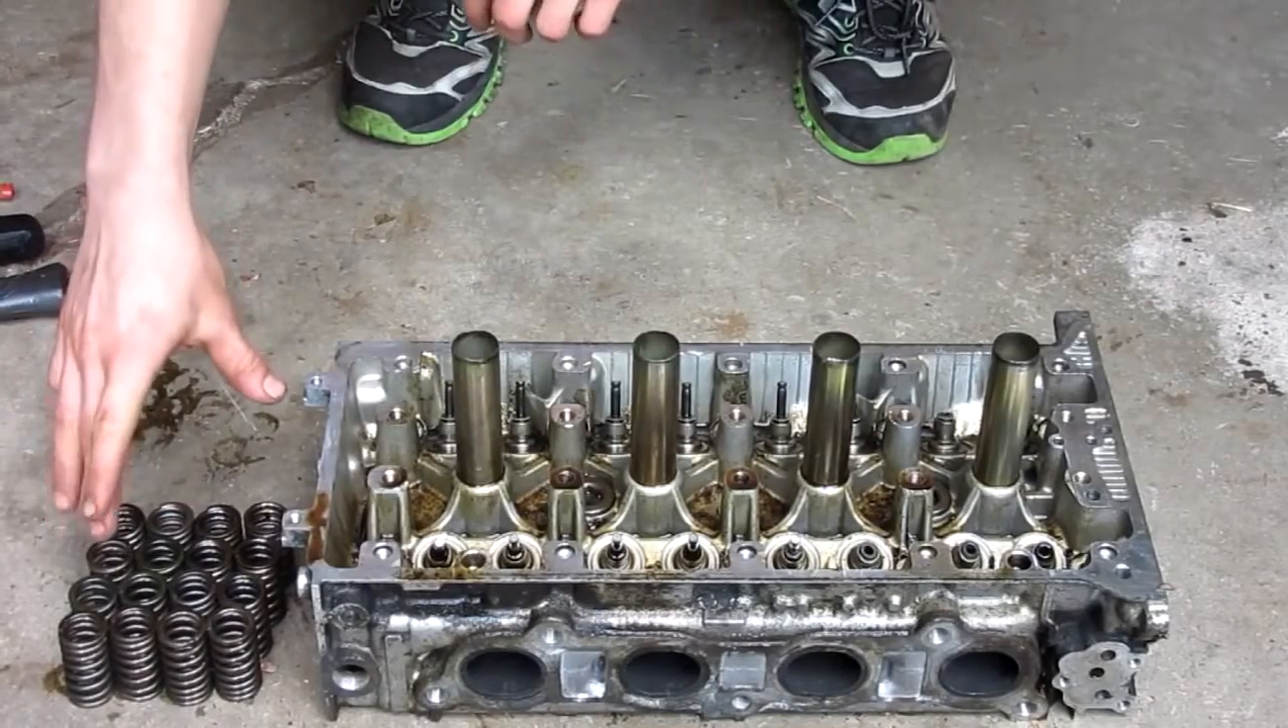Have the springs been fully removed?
Yes.